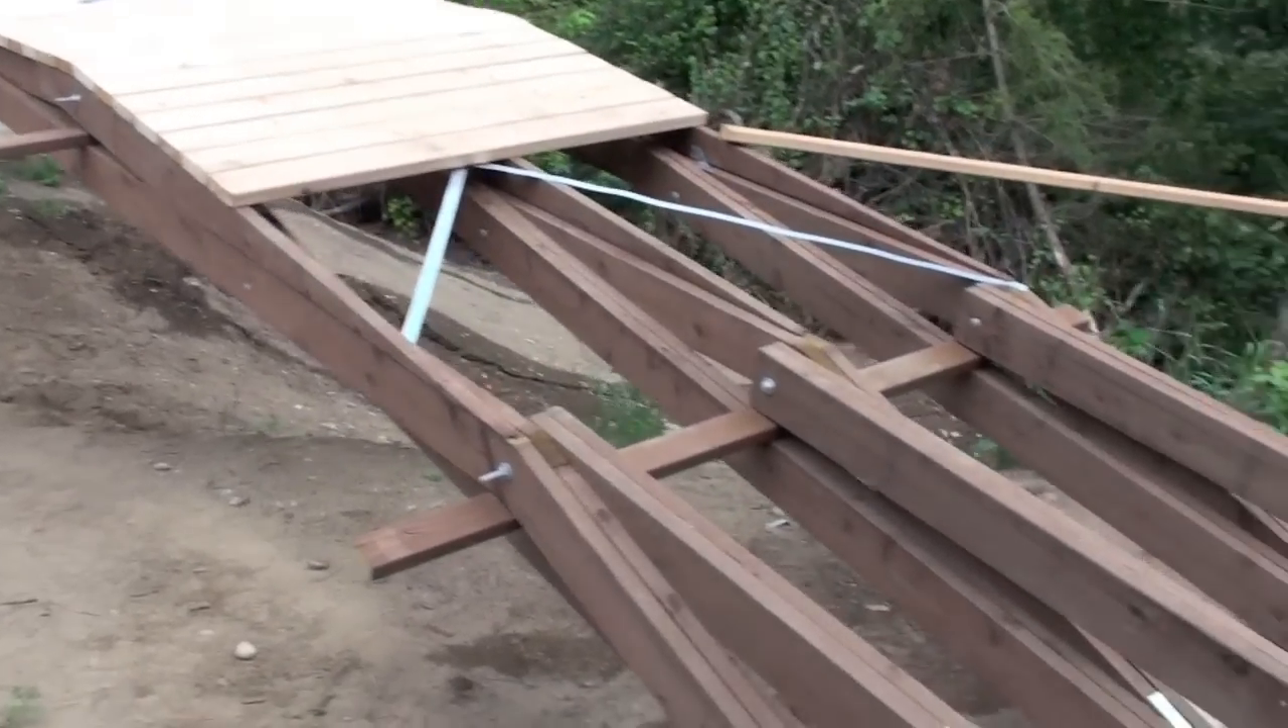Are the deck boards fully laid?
No.